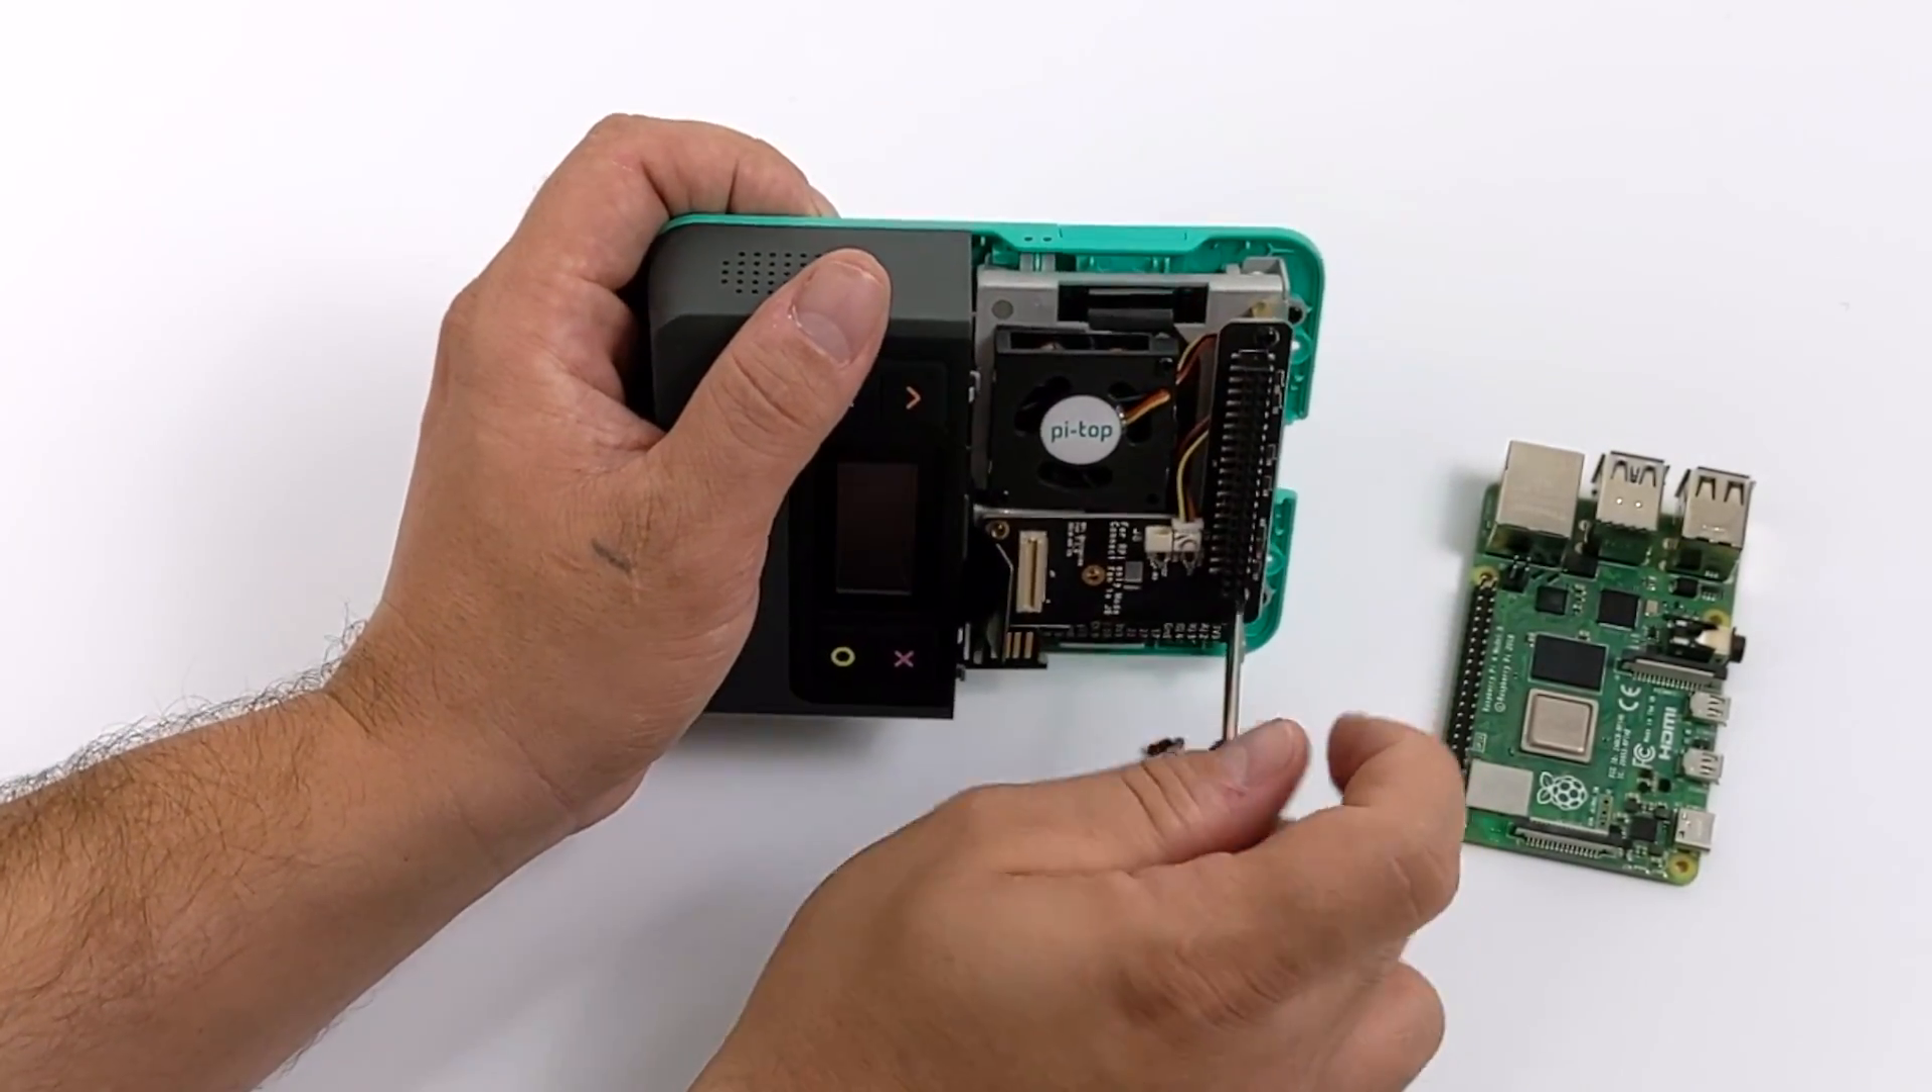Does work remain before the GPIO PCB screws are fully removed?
Yes.